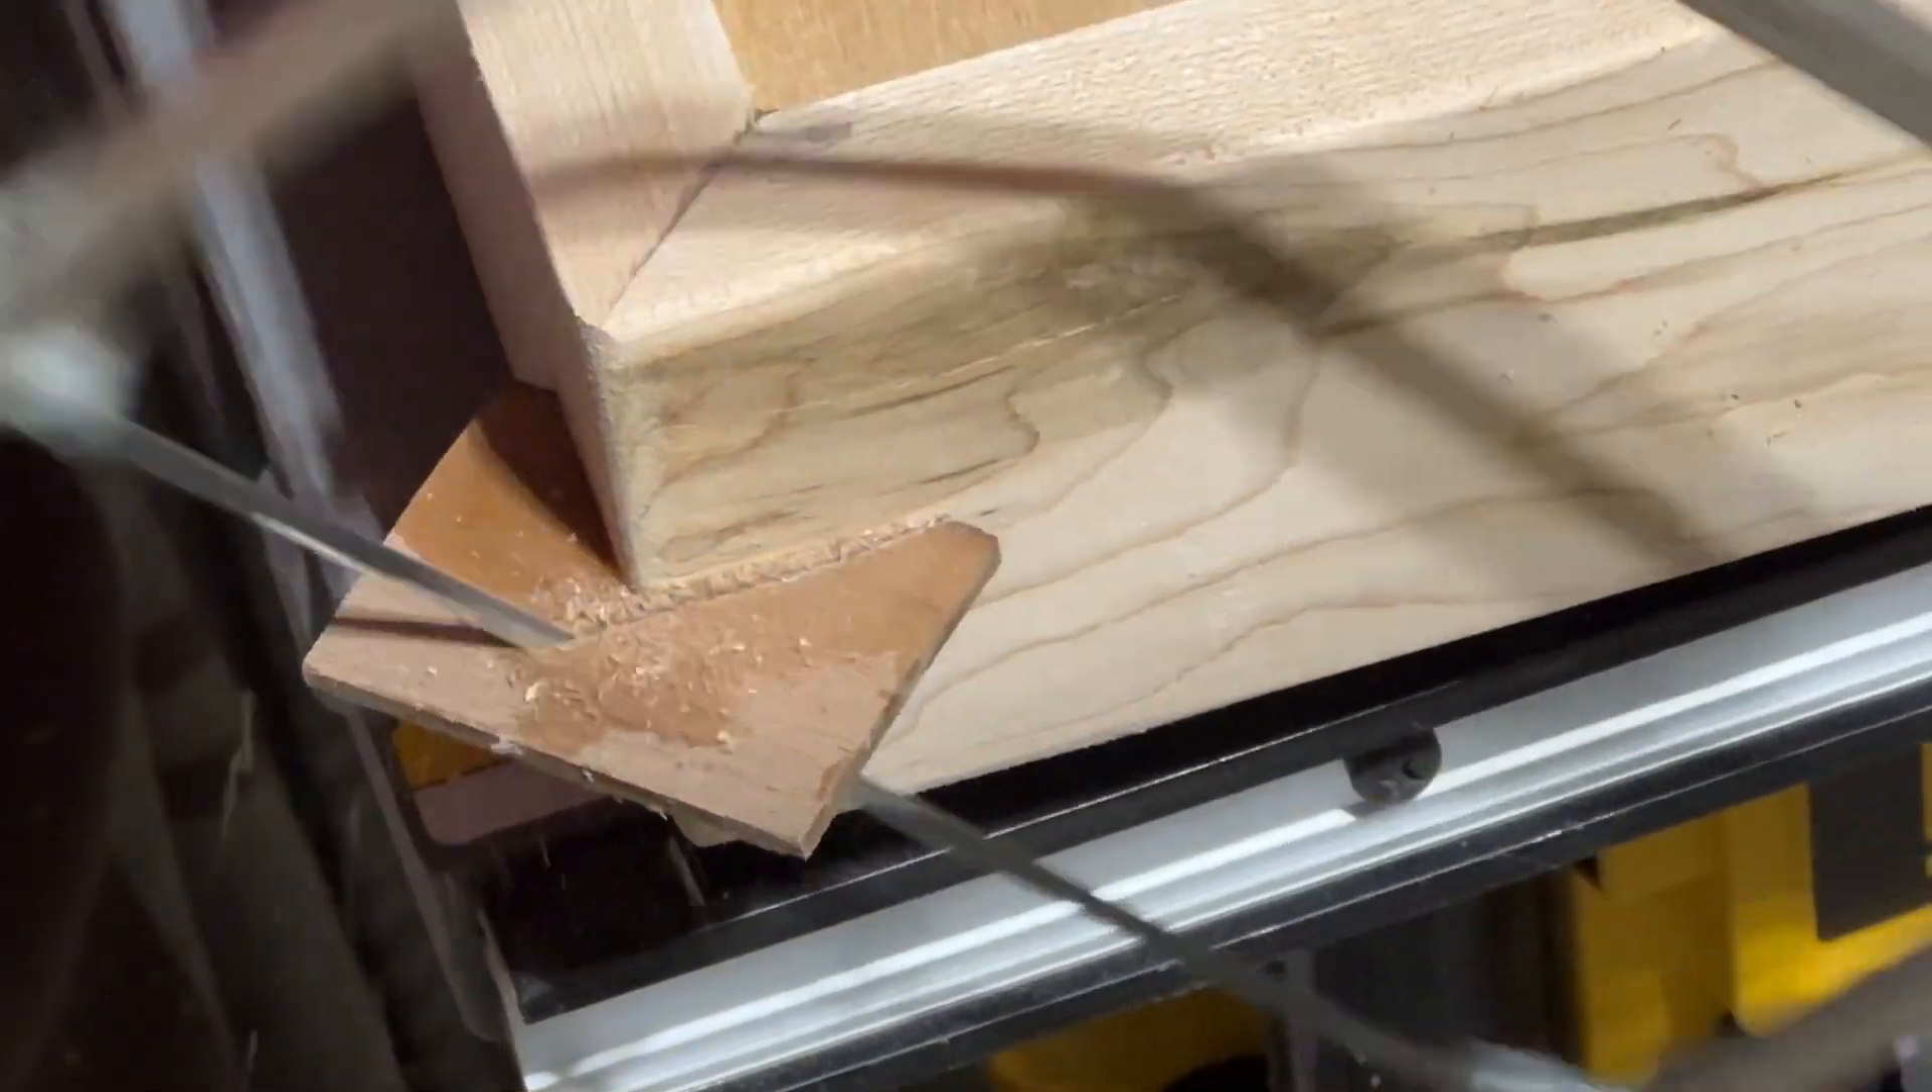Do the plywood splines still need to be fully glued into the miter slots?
No.